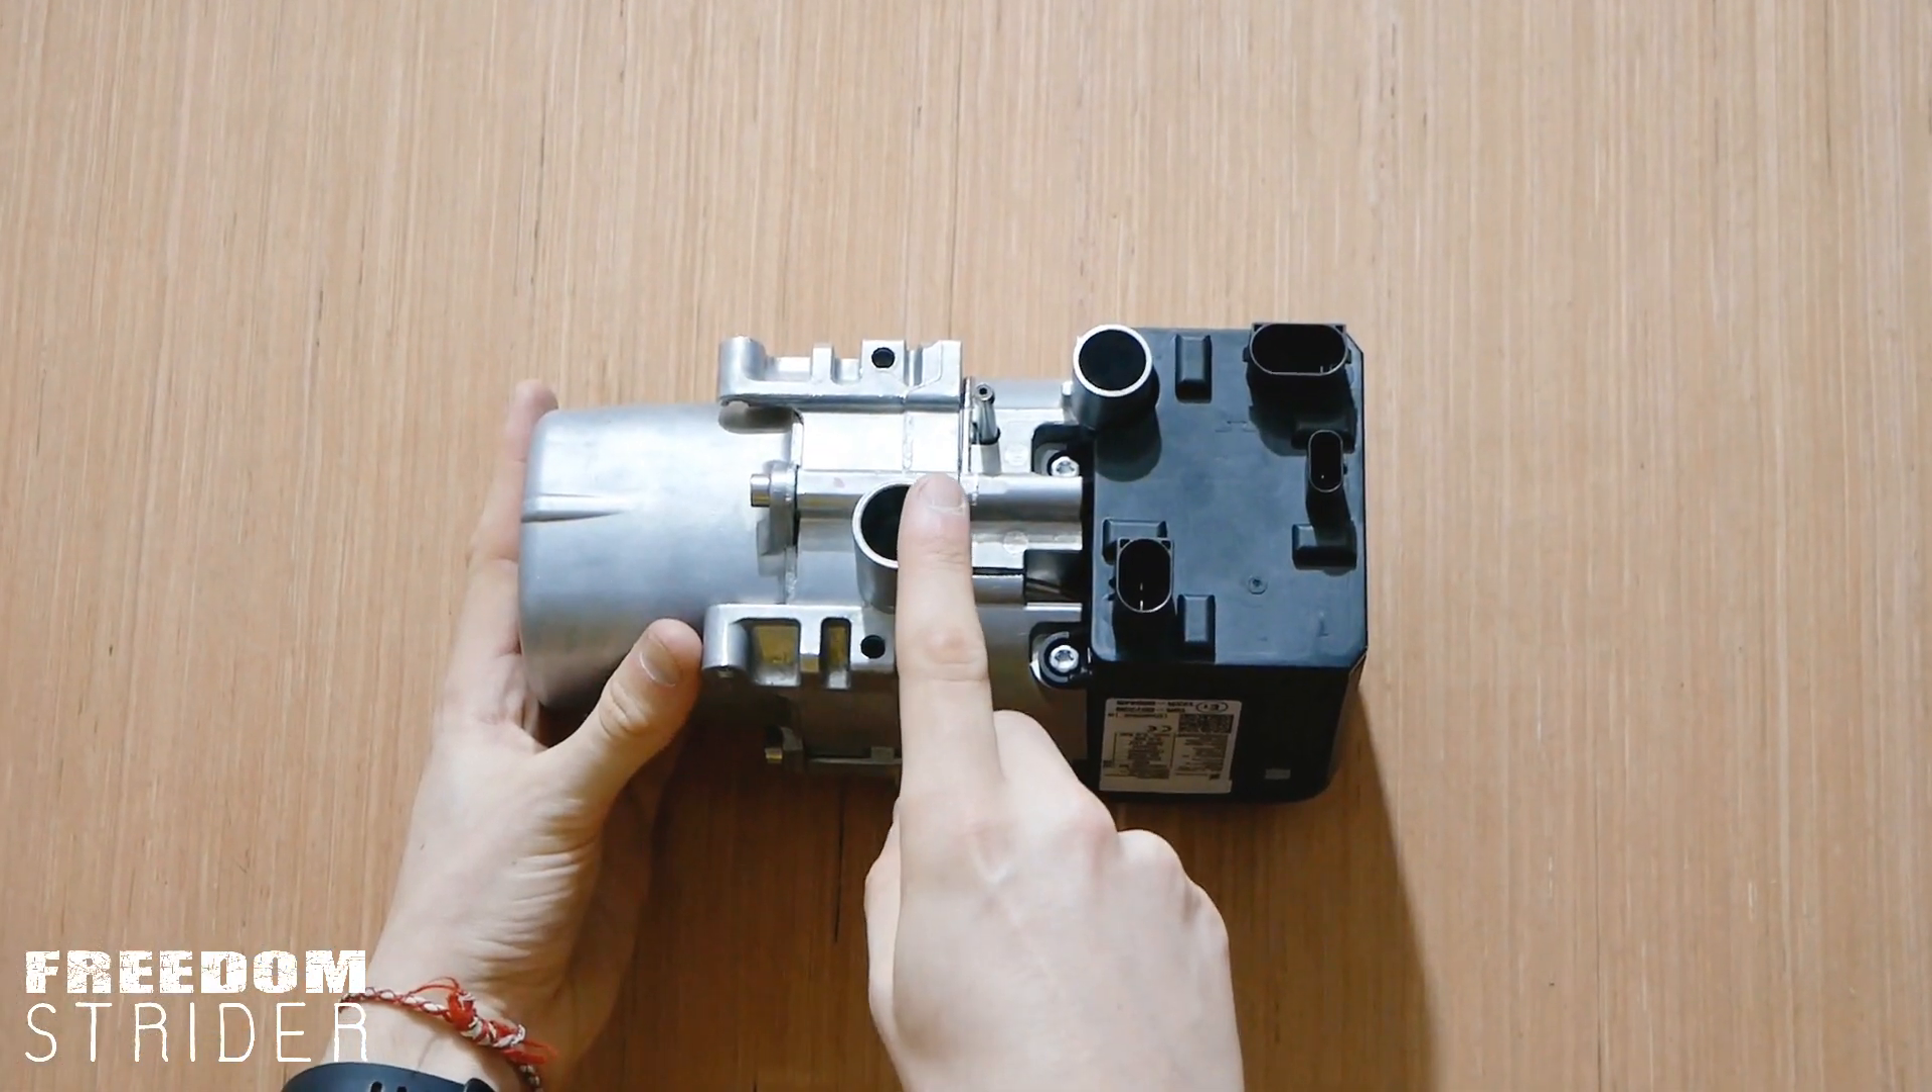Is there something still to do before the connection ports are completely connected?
Yes.